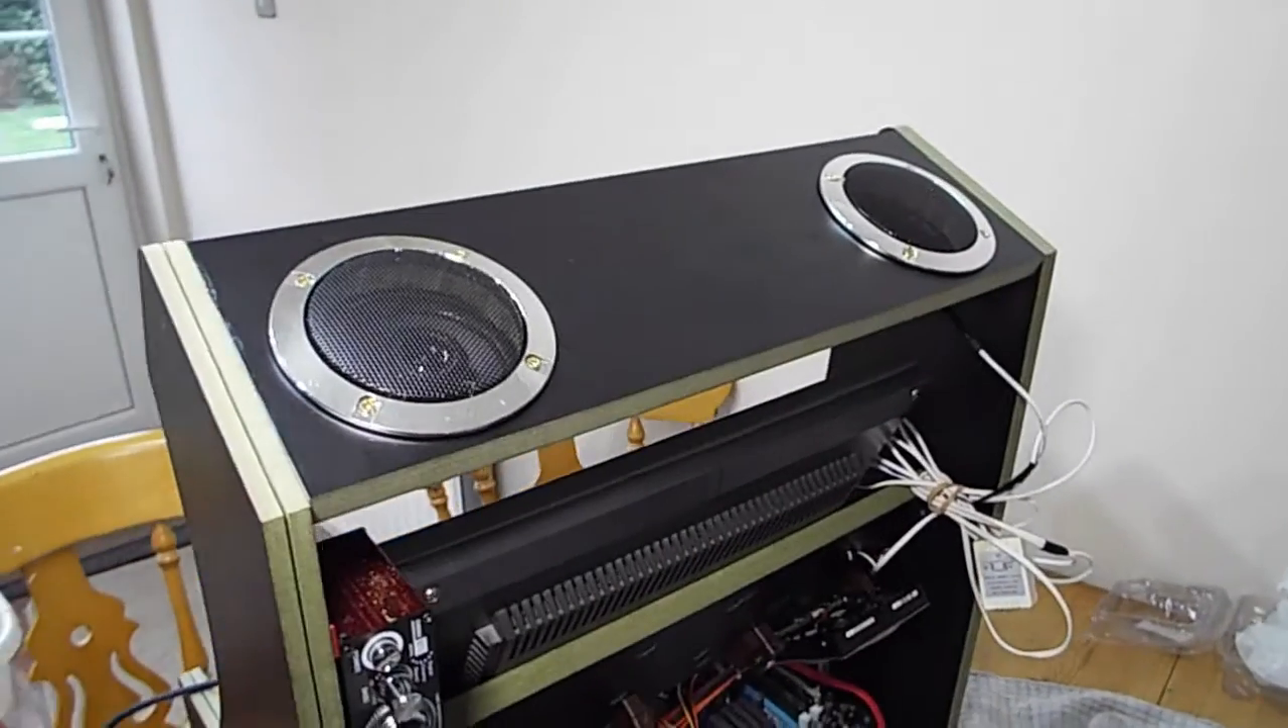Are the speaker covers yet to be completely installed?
No.